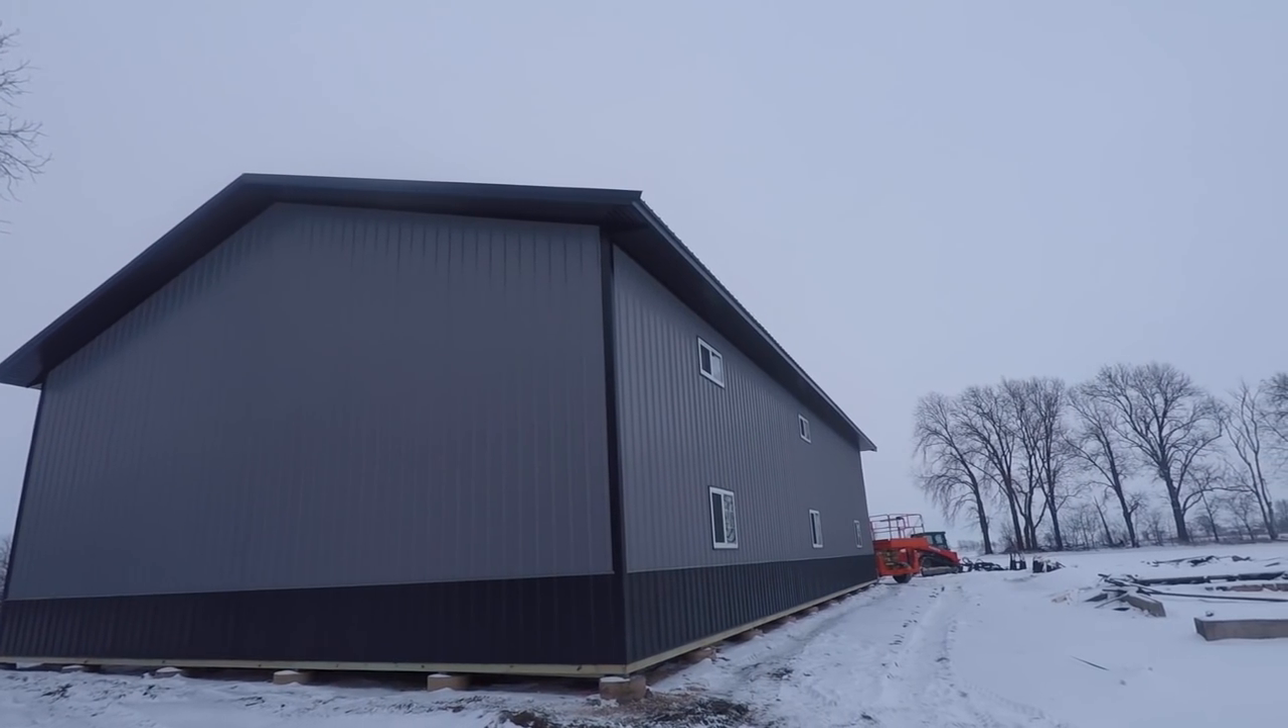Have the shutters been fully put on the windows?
No.